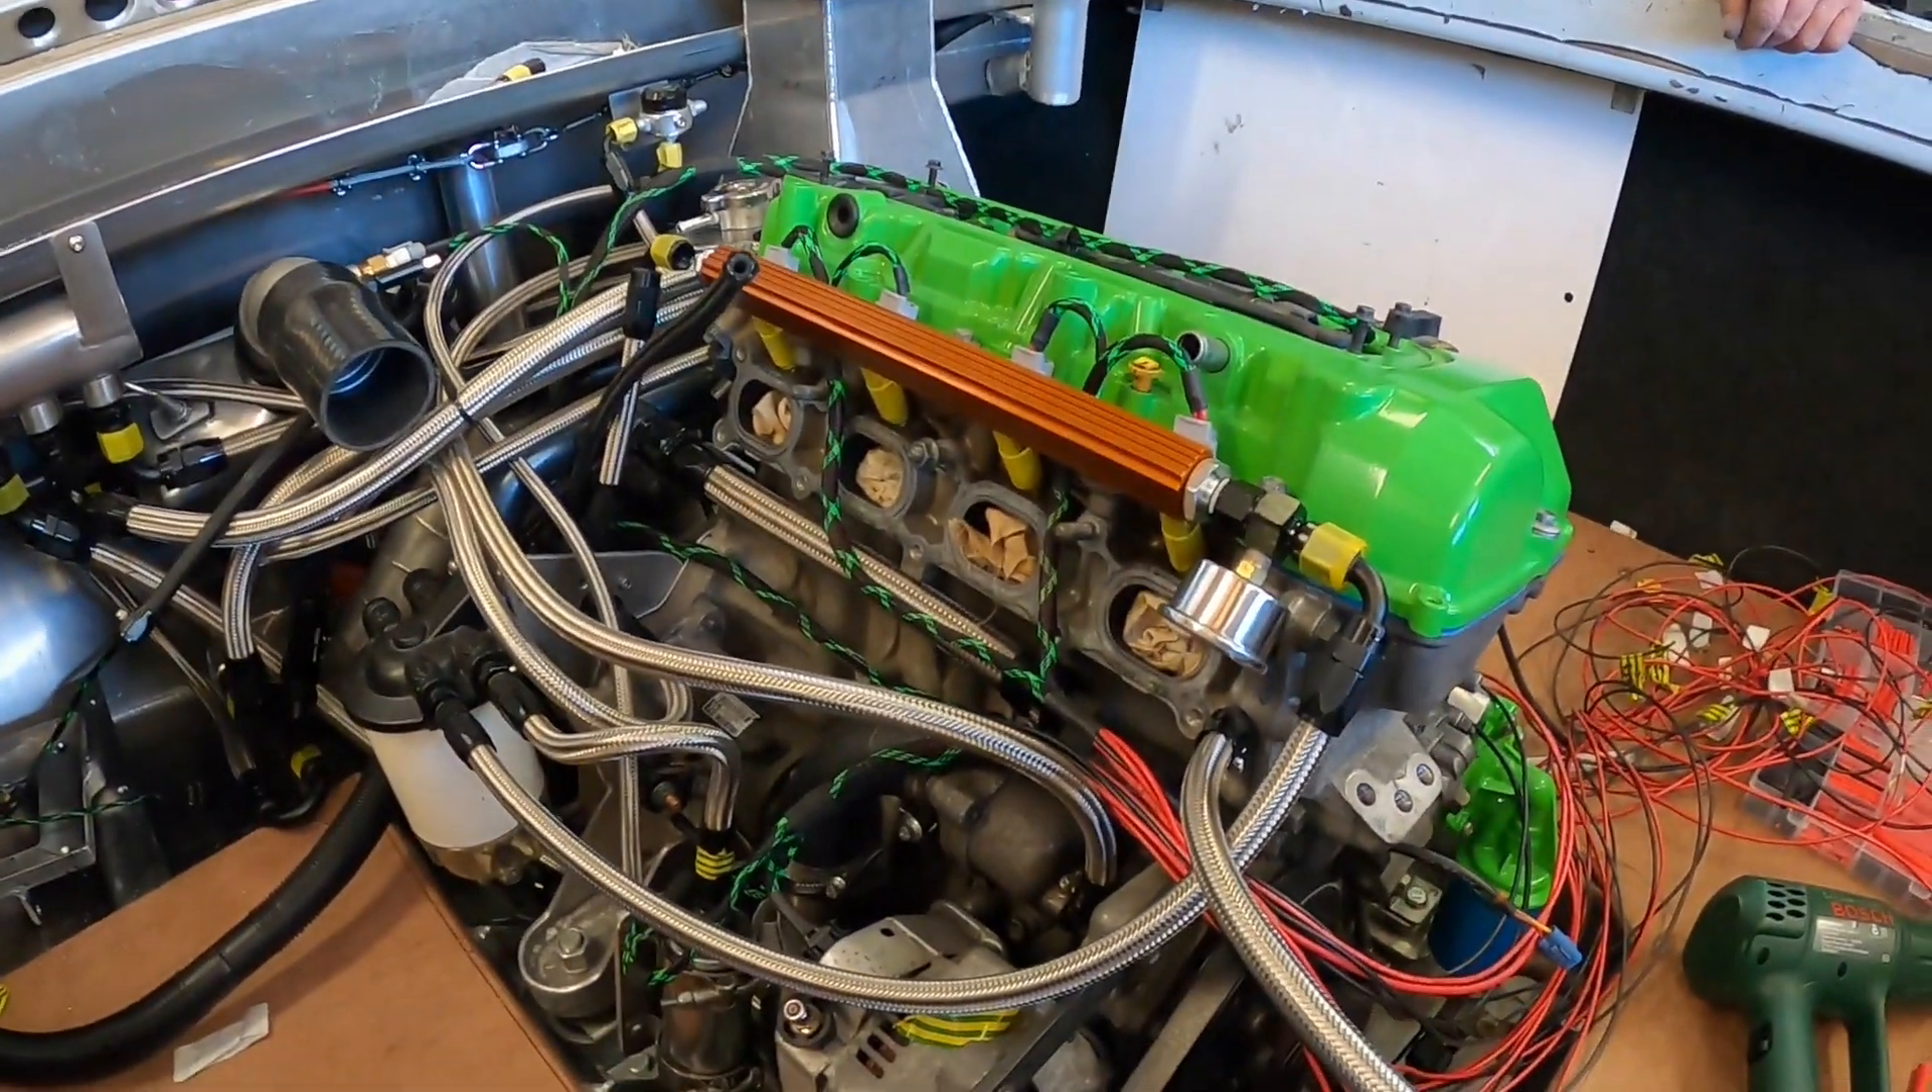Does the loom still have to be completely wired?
Yes.